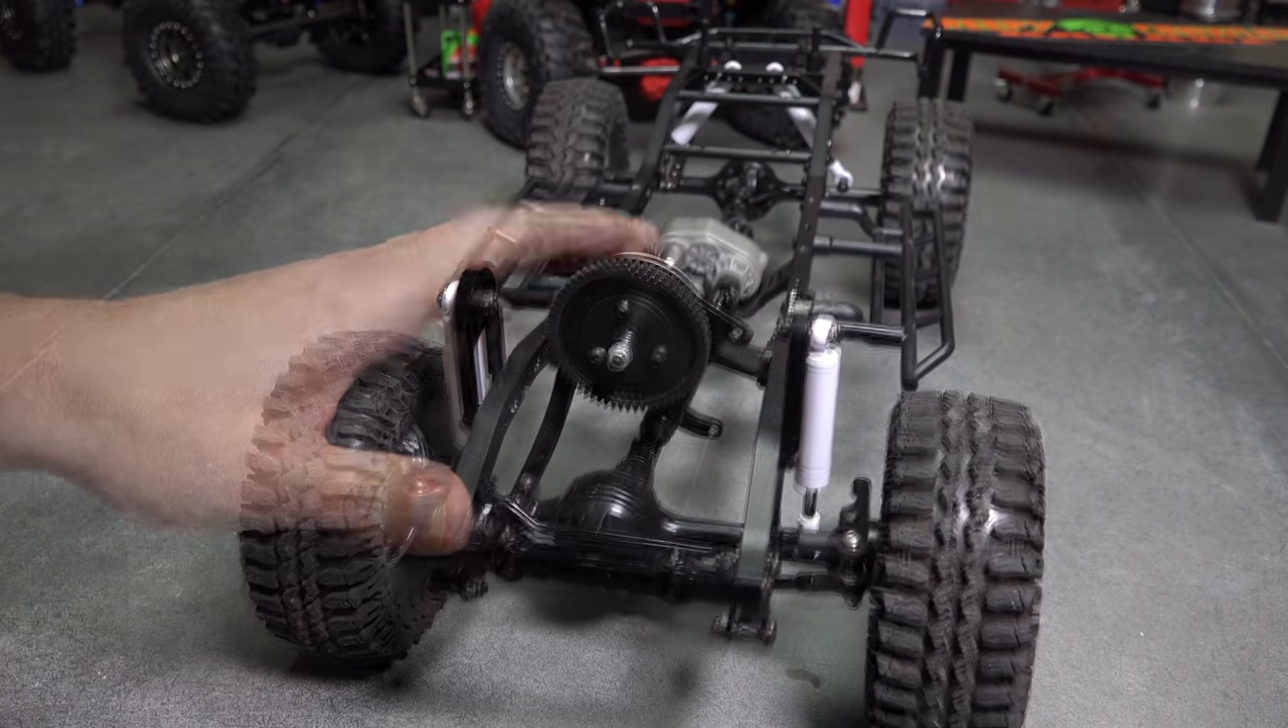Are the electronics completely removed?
Yes.